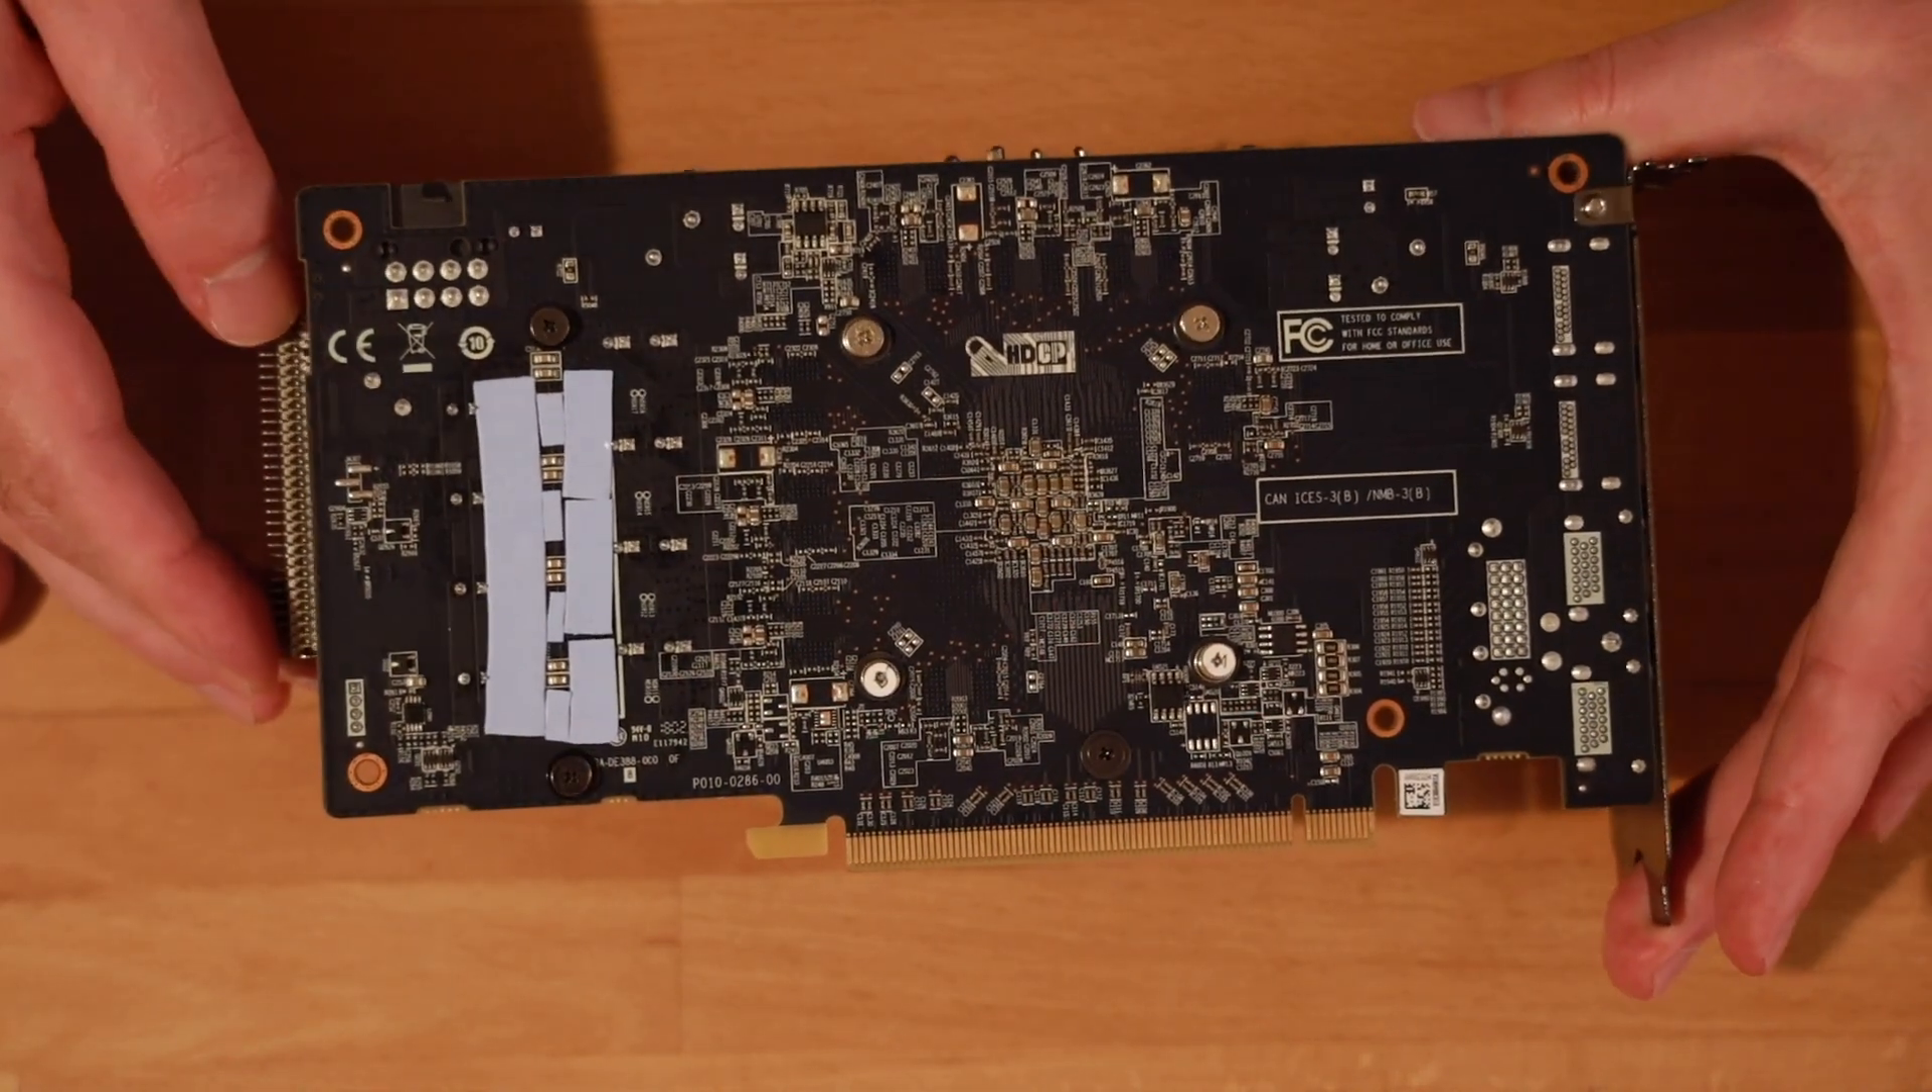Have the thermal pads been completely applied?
Yes.